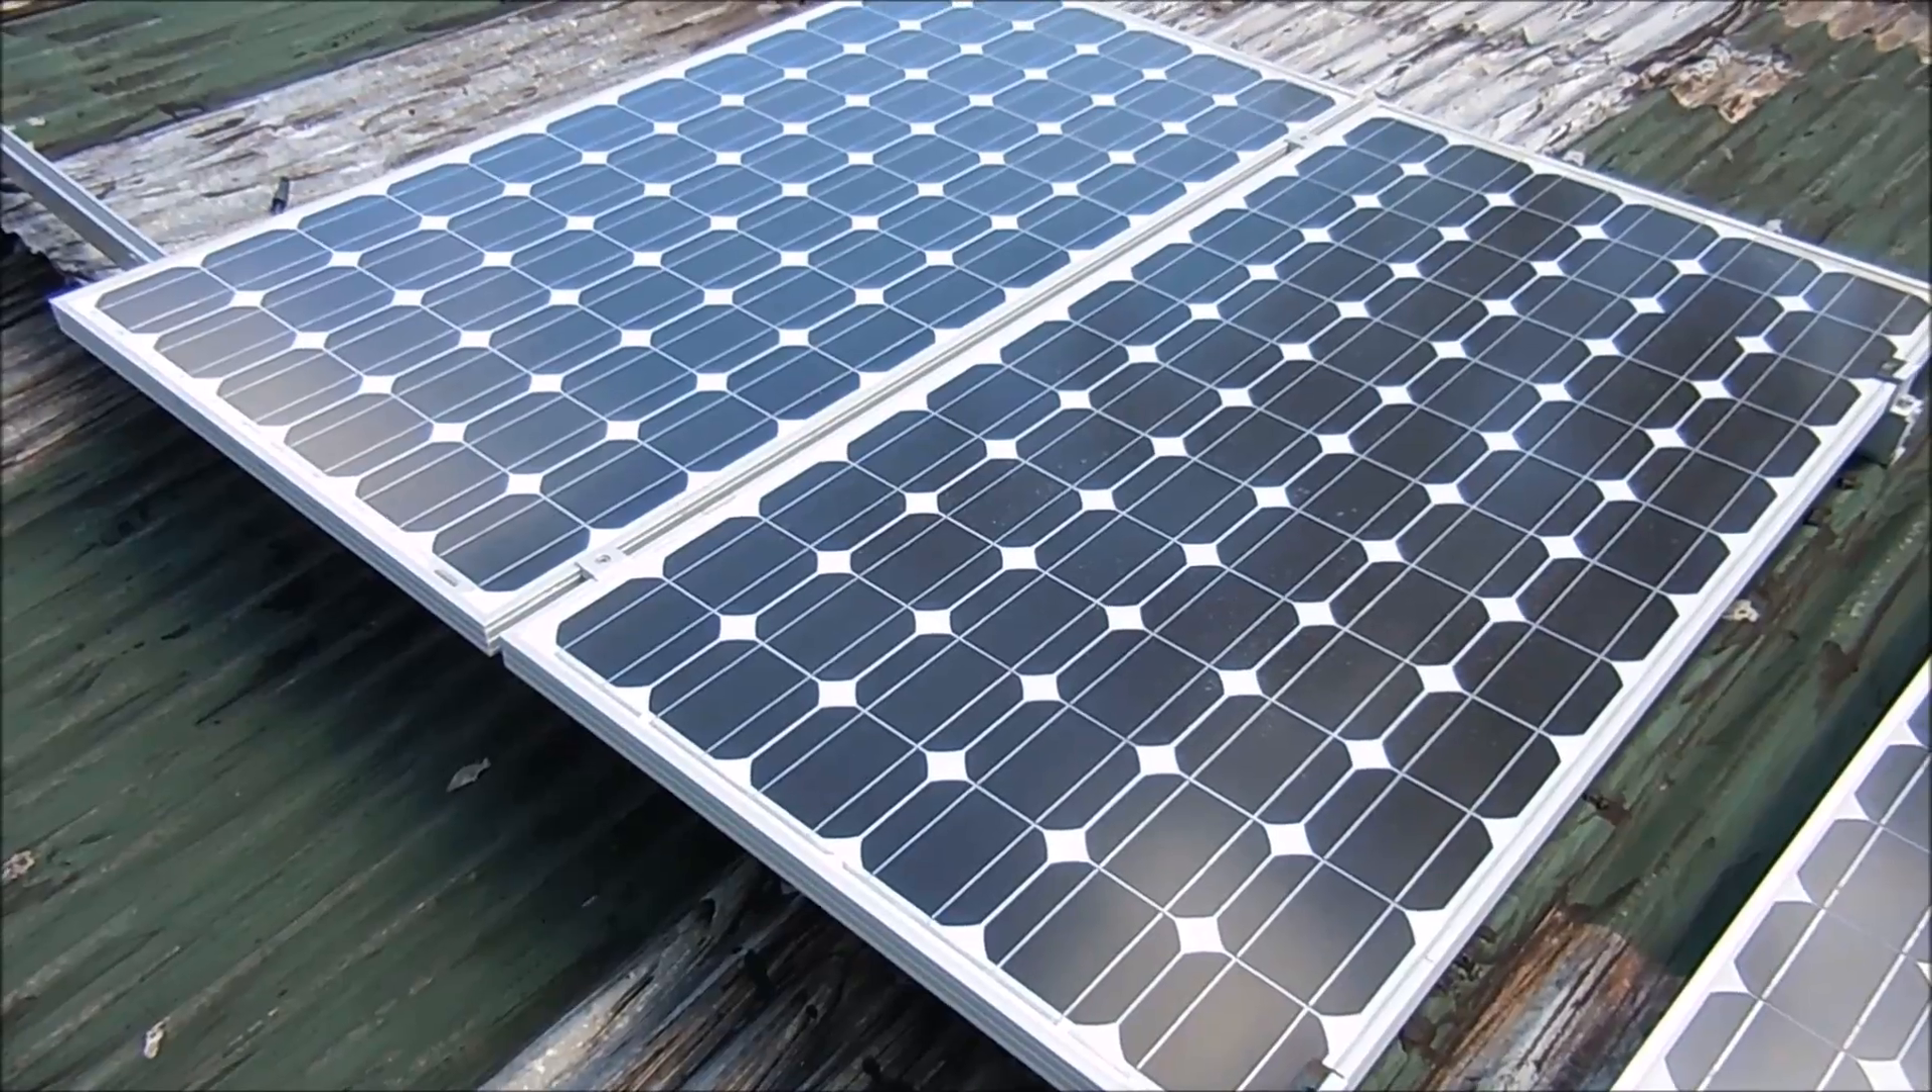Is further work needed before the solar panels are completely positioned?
No.